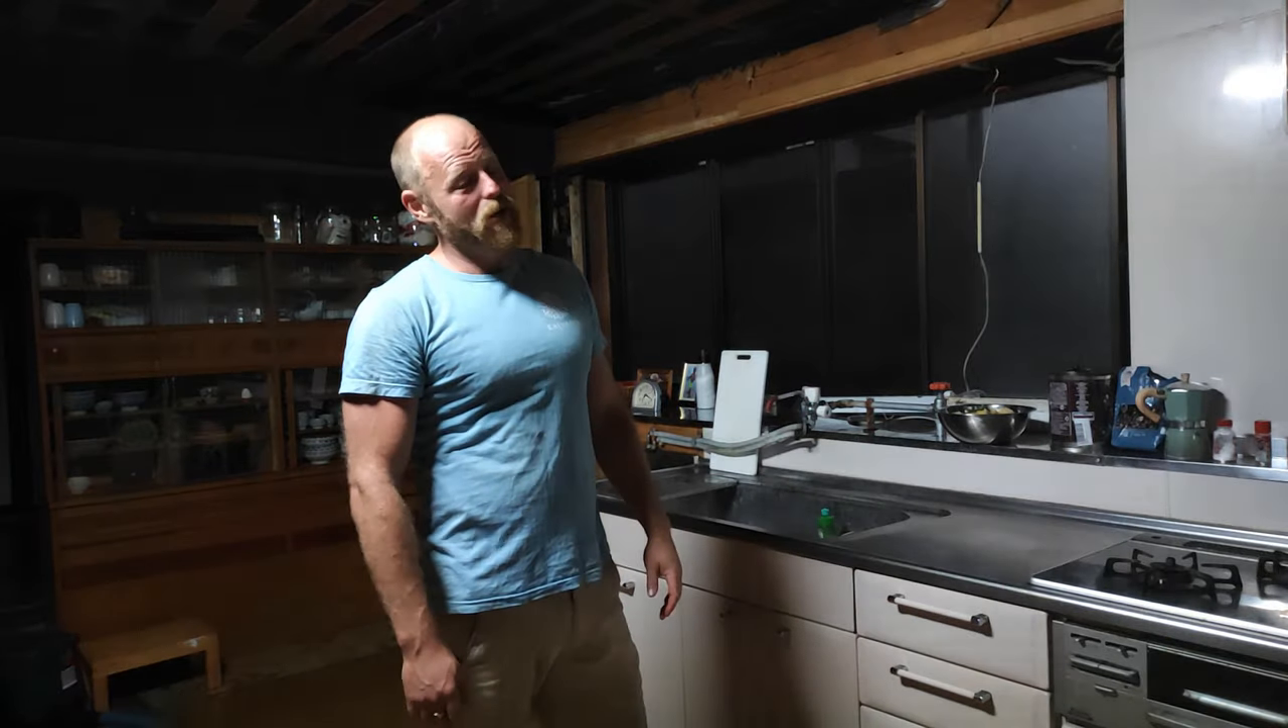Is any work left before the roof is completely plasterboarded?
Yes.